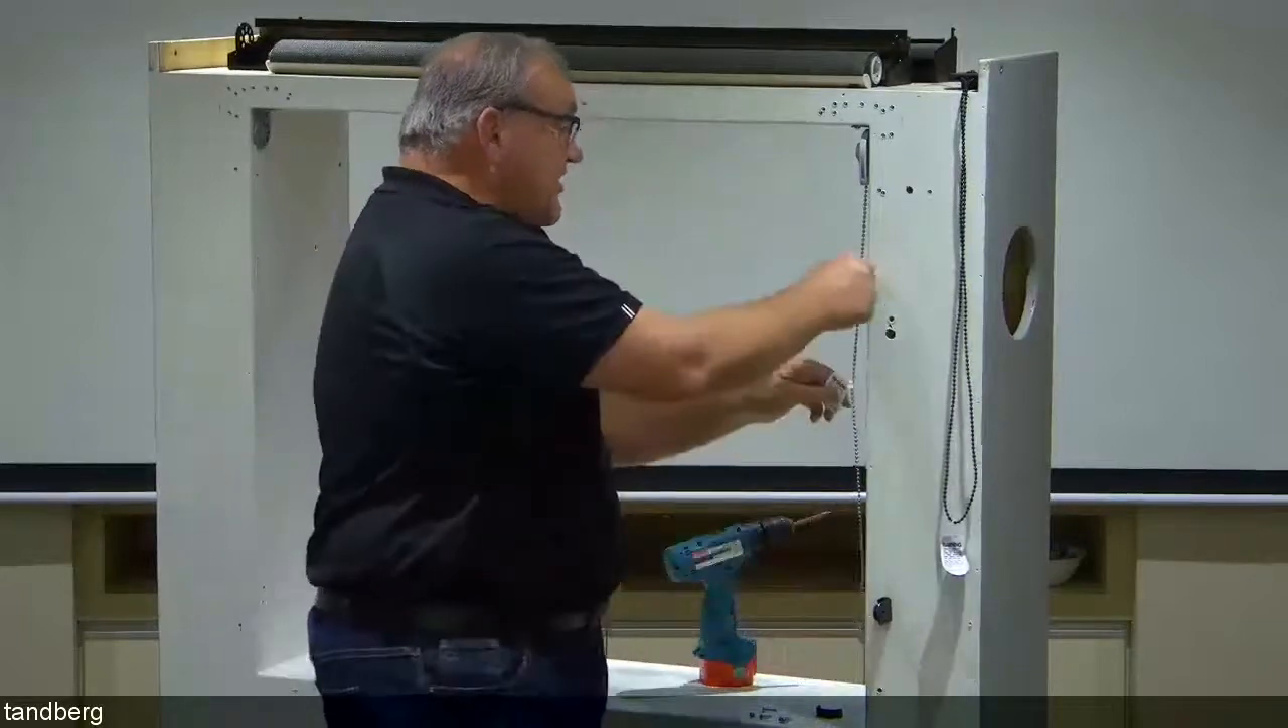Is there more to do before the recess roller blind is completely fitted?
Yes.